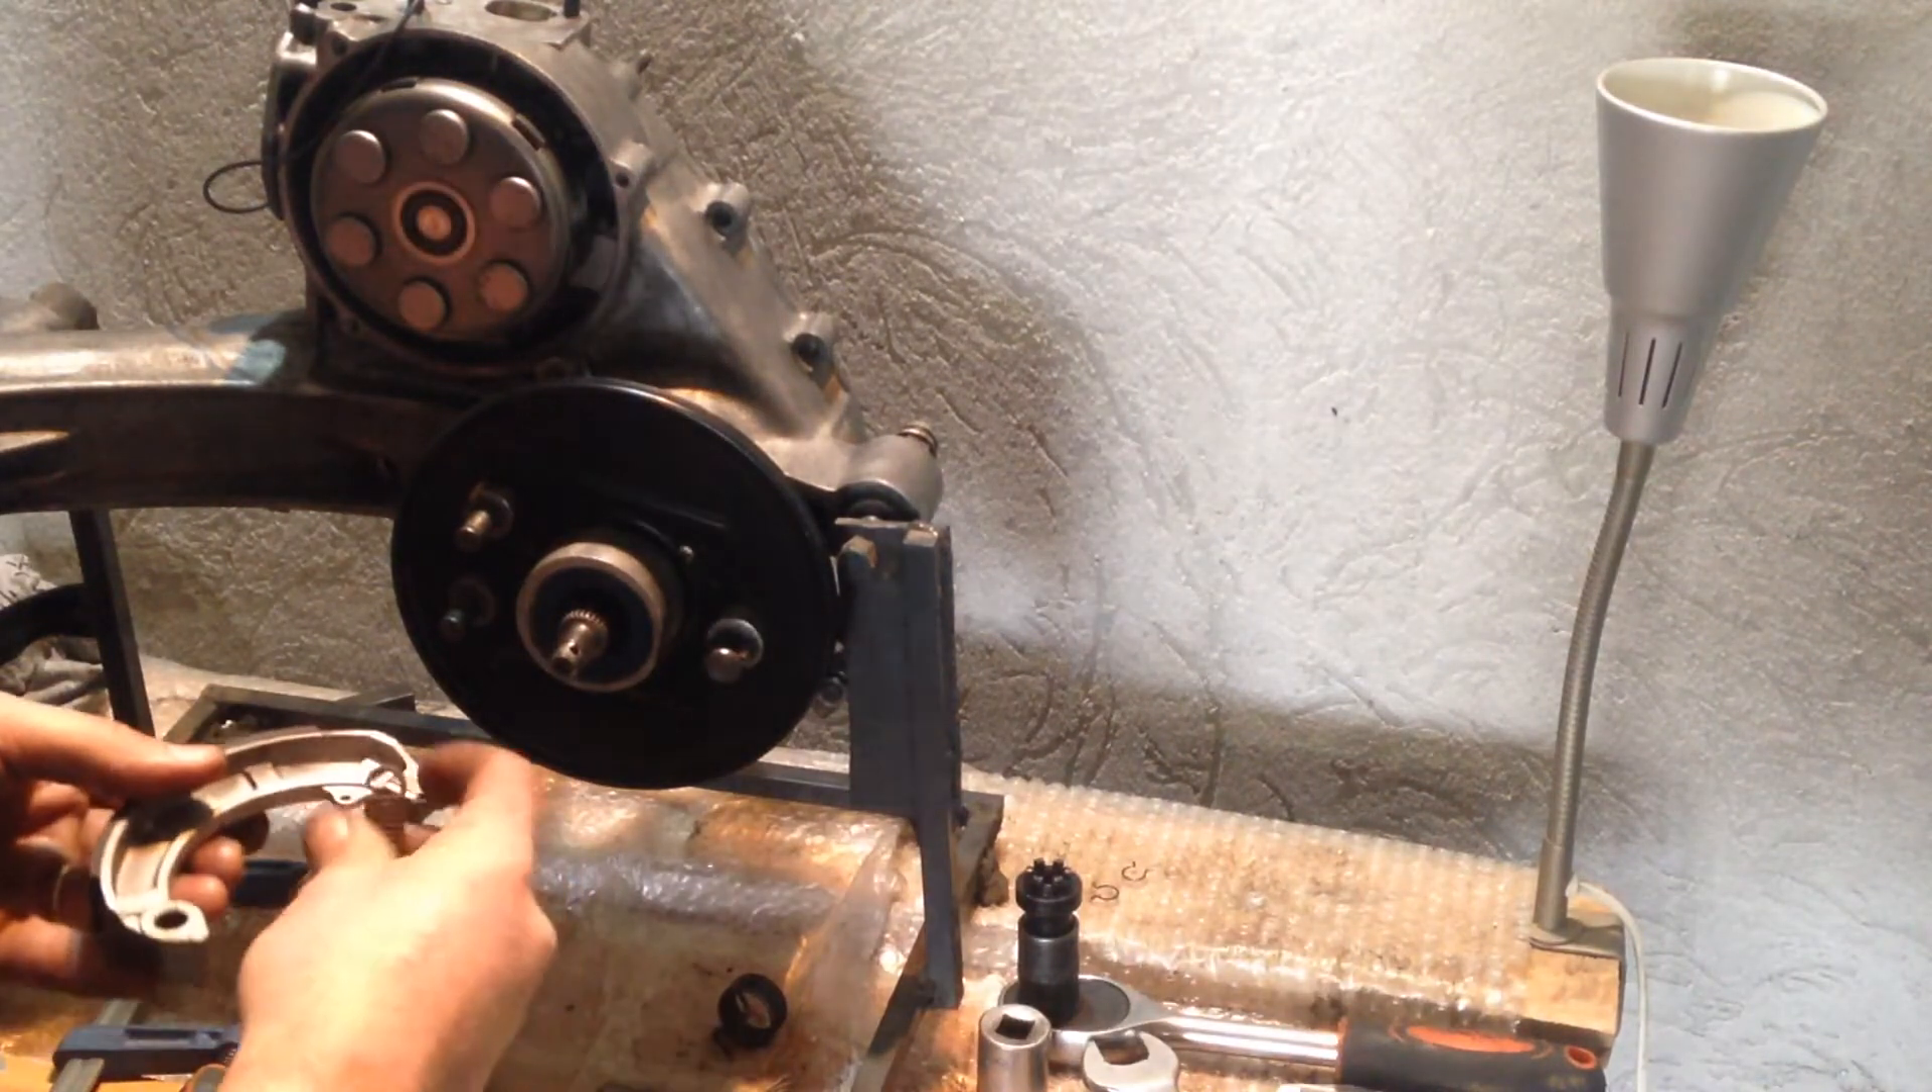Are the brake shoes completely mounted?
No.